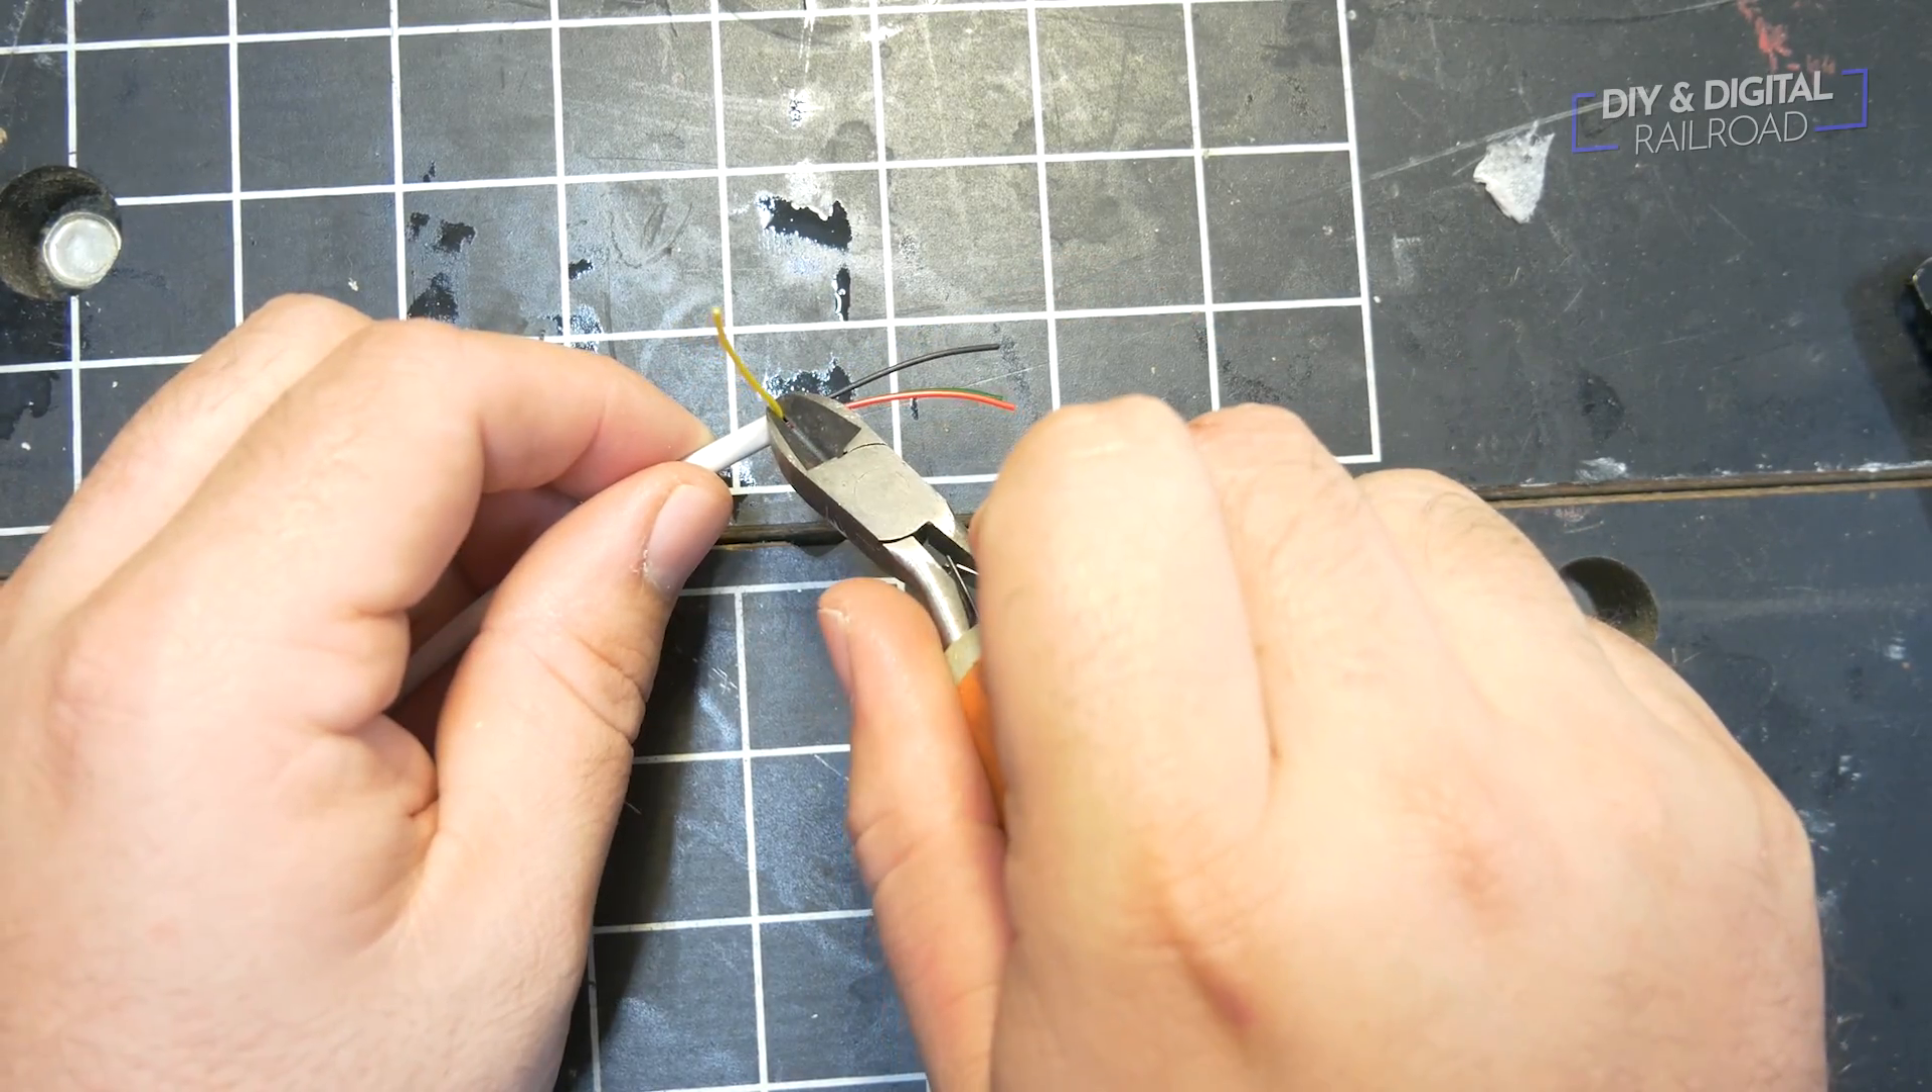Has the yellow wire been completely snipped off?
No.